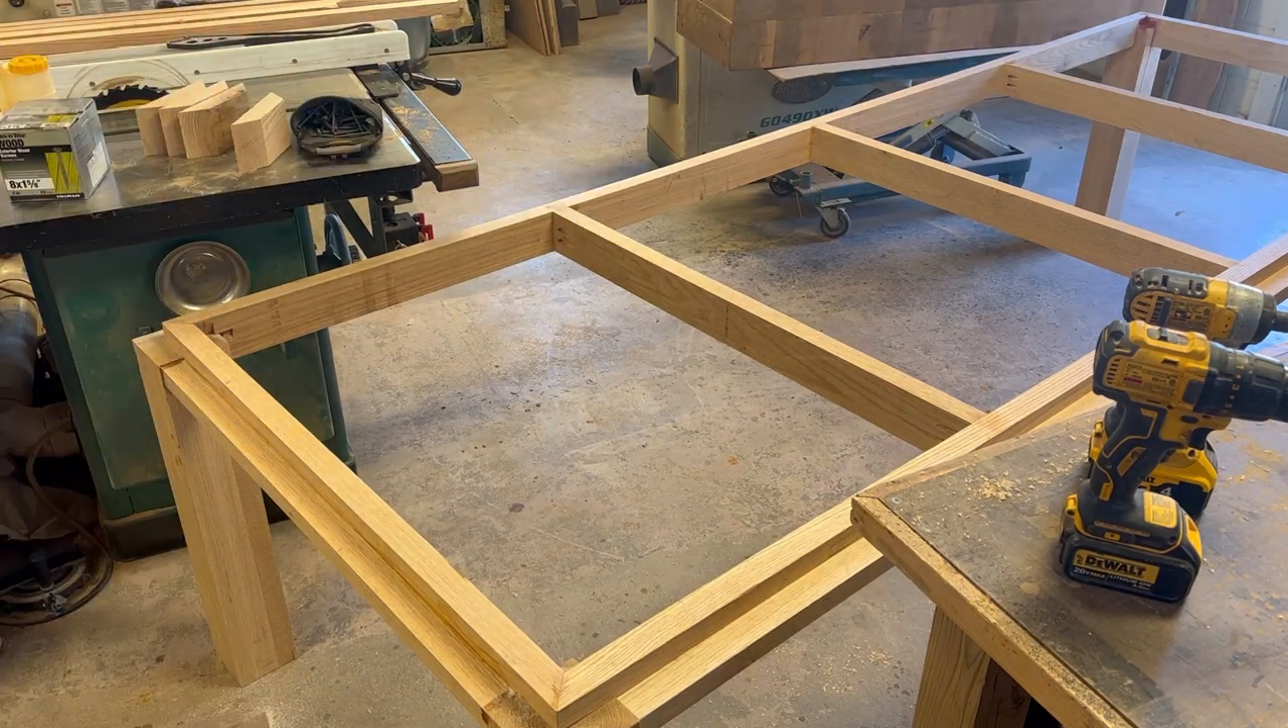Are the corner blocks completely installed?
No.